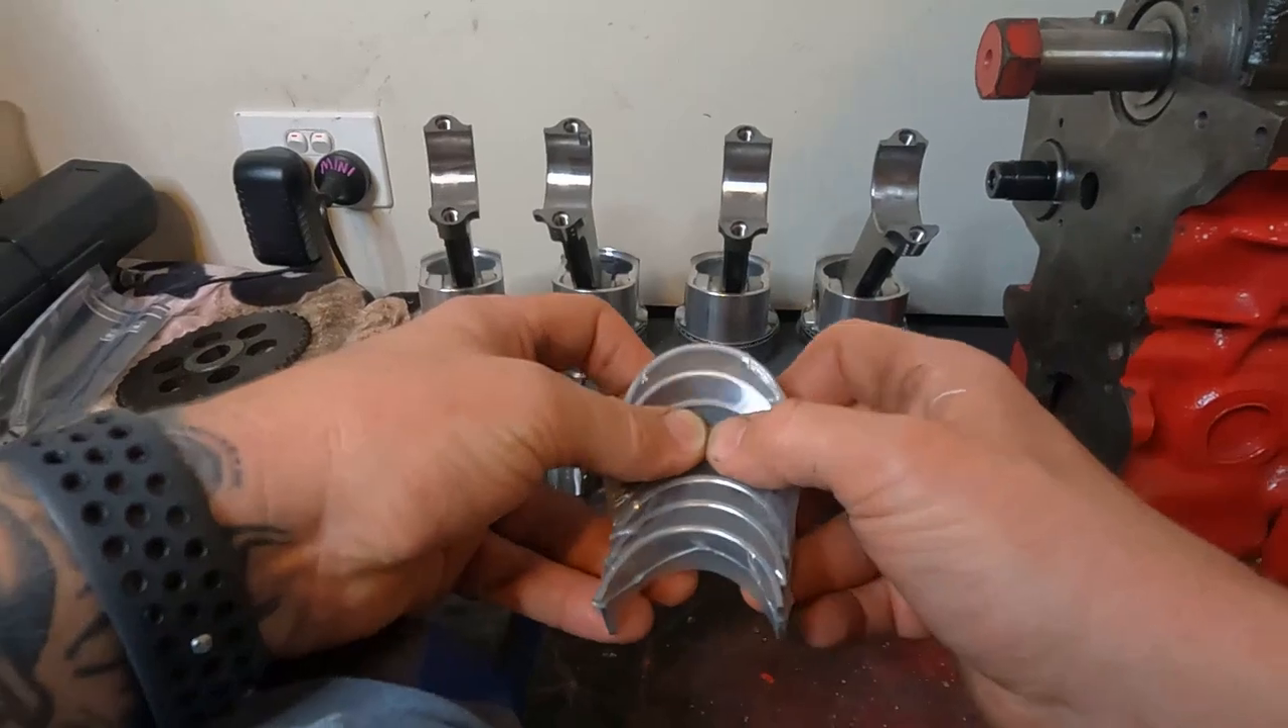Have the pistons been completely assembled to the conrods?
Yes.